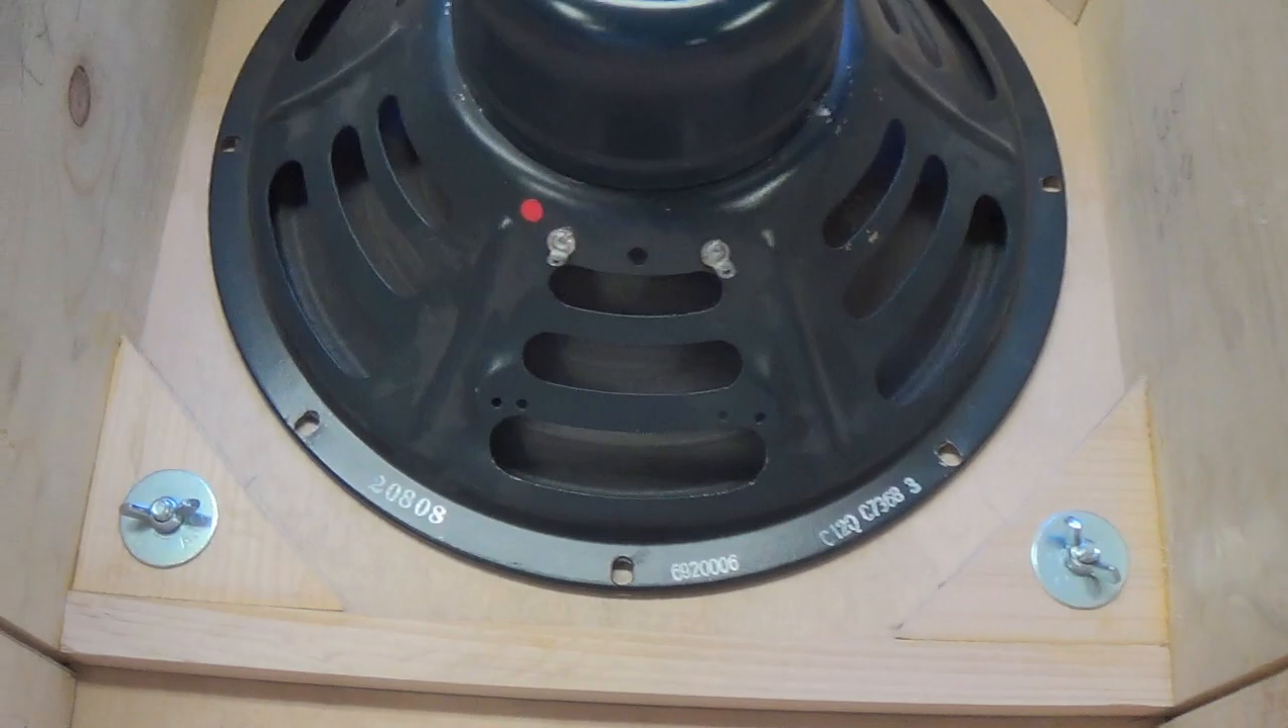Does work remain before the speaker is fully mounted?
Yes.